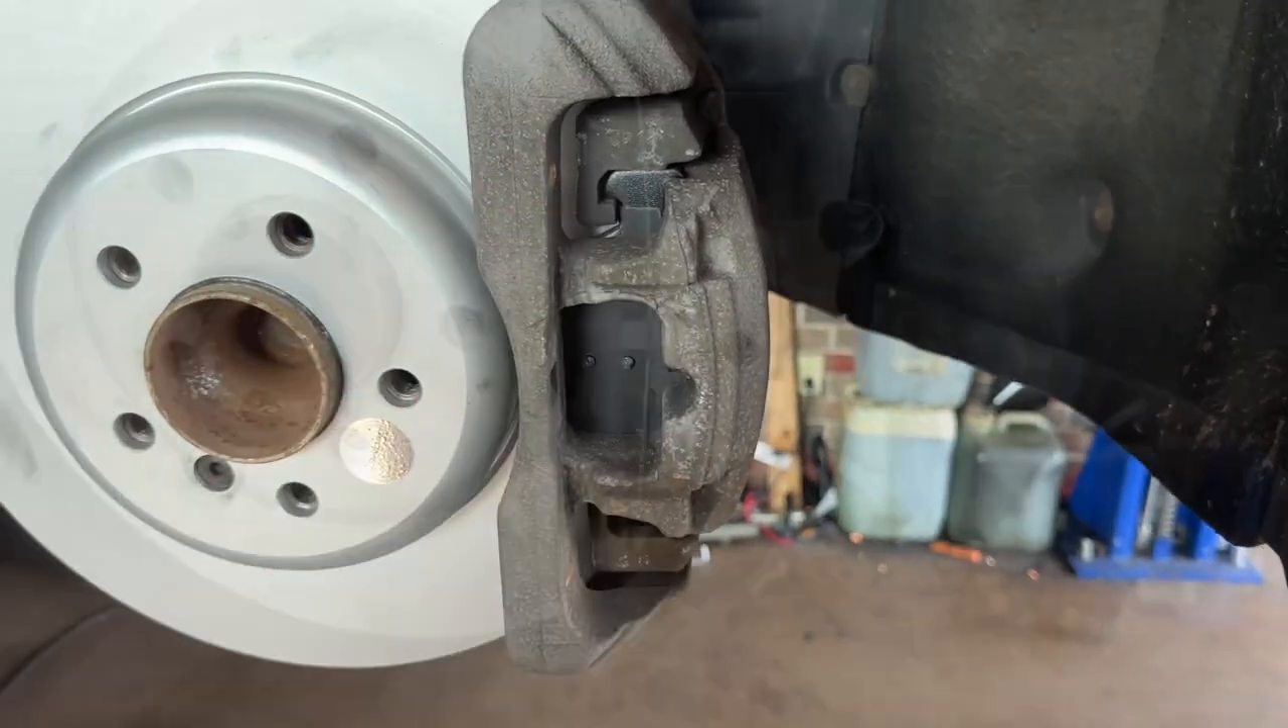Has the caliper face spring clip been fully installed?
No.